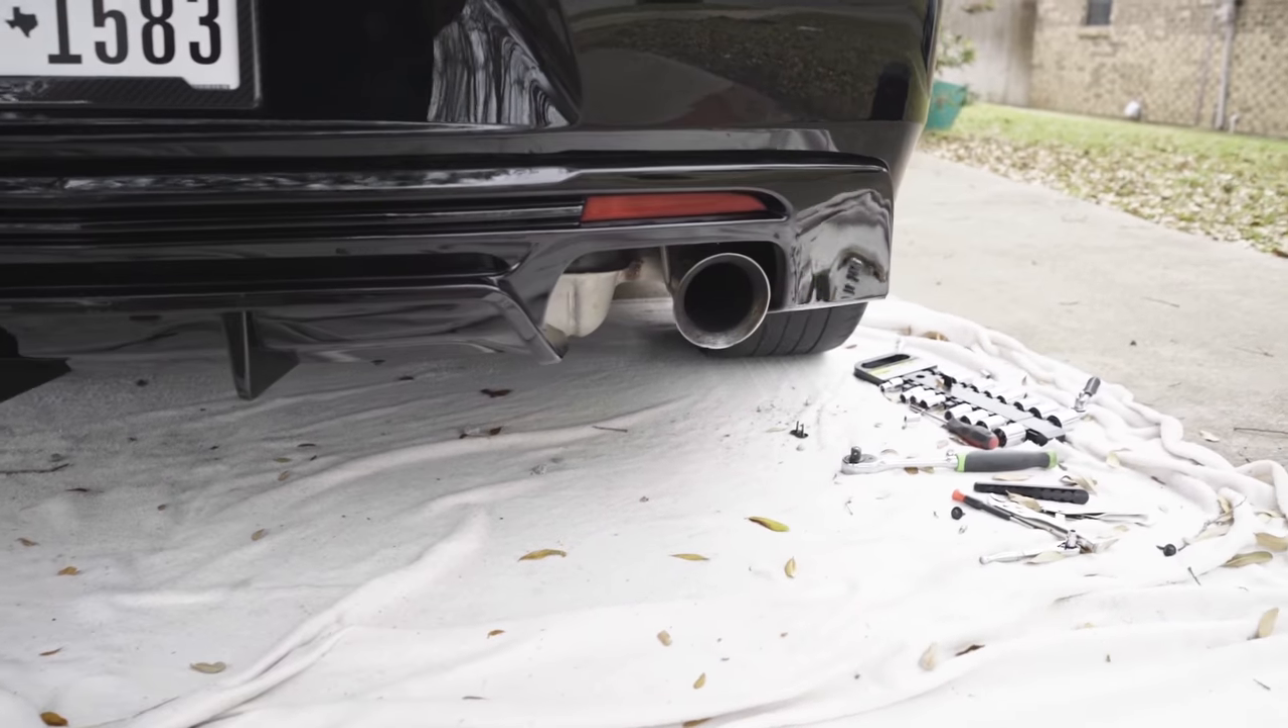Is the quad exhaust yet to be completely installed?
Yes.